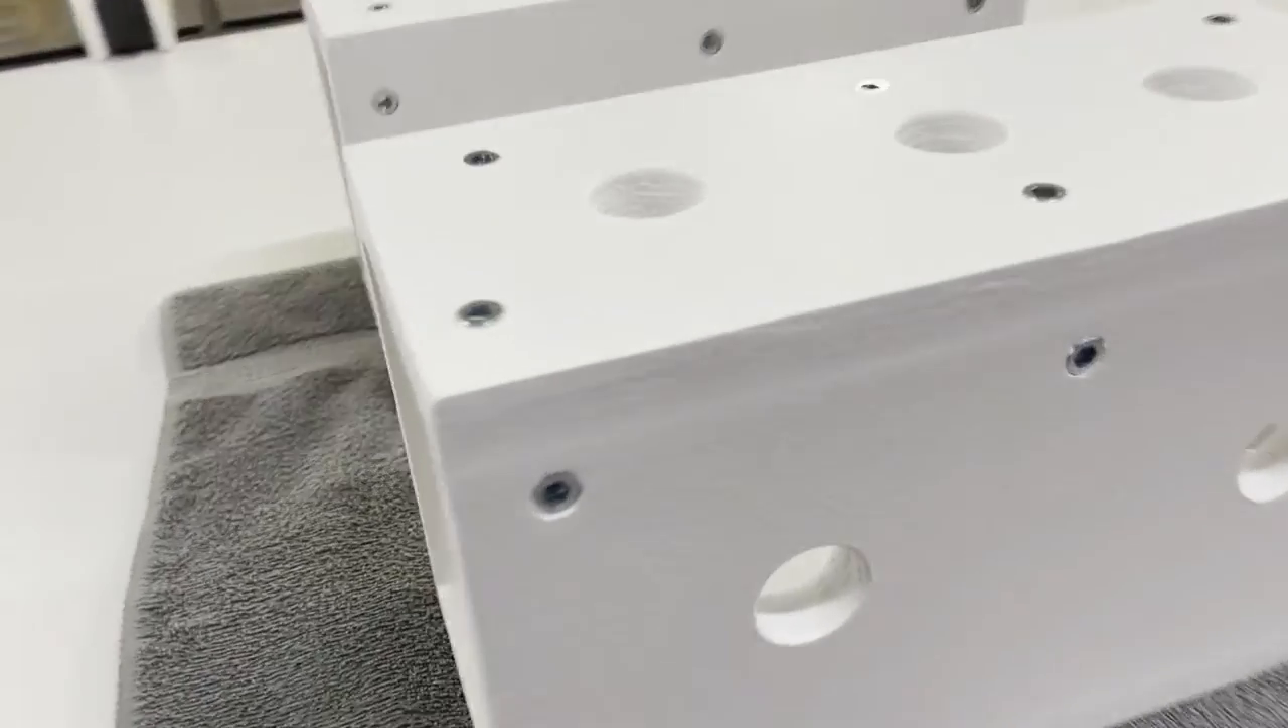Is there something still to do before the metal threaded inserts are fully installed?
No.